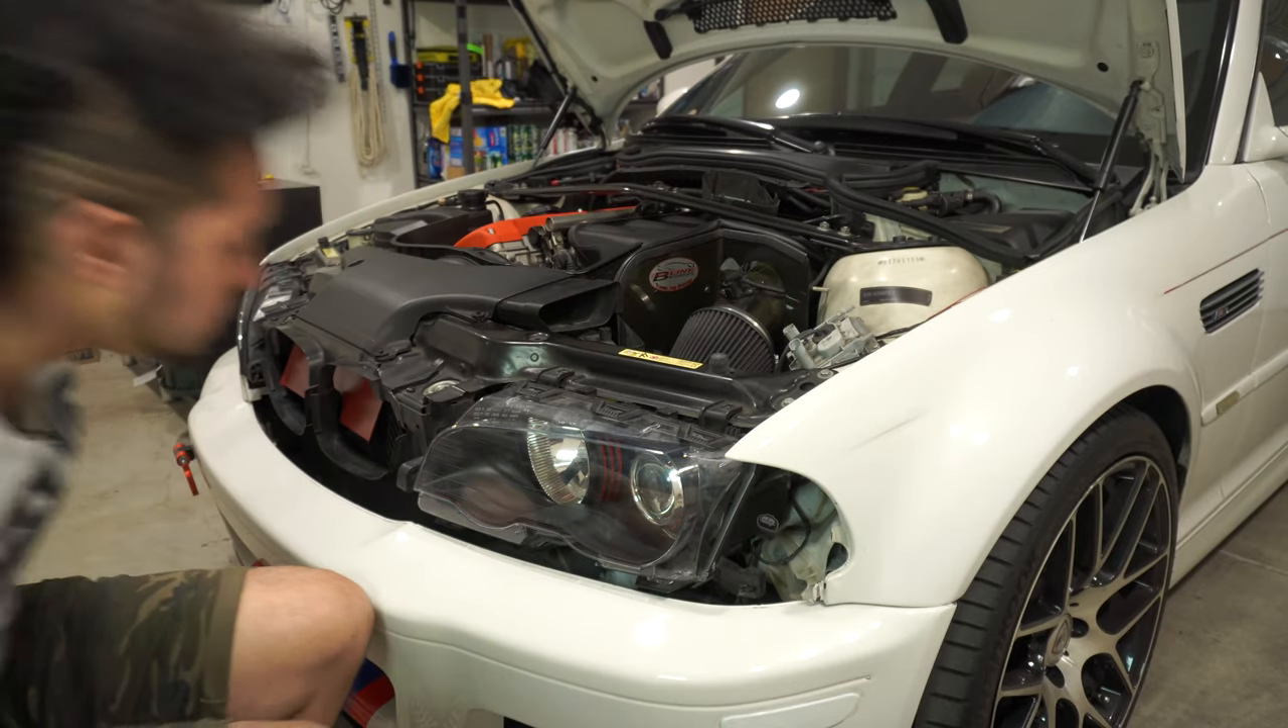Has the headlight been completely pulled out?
No.